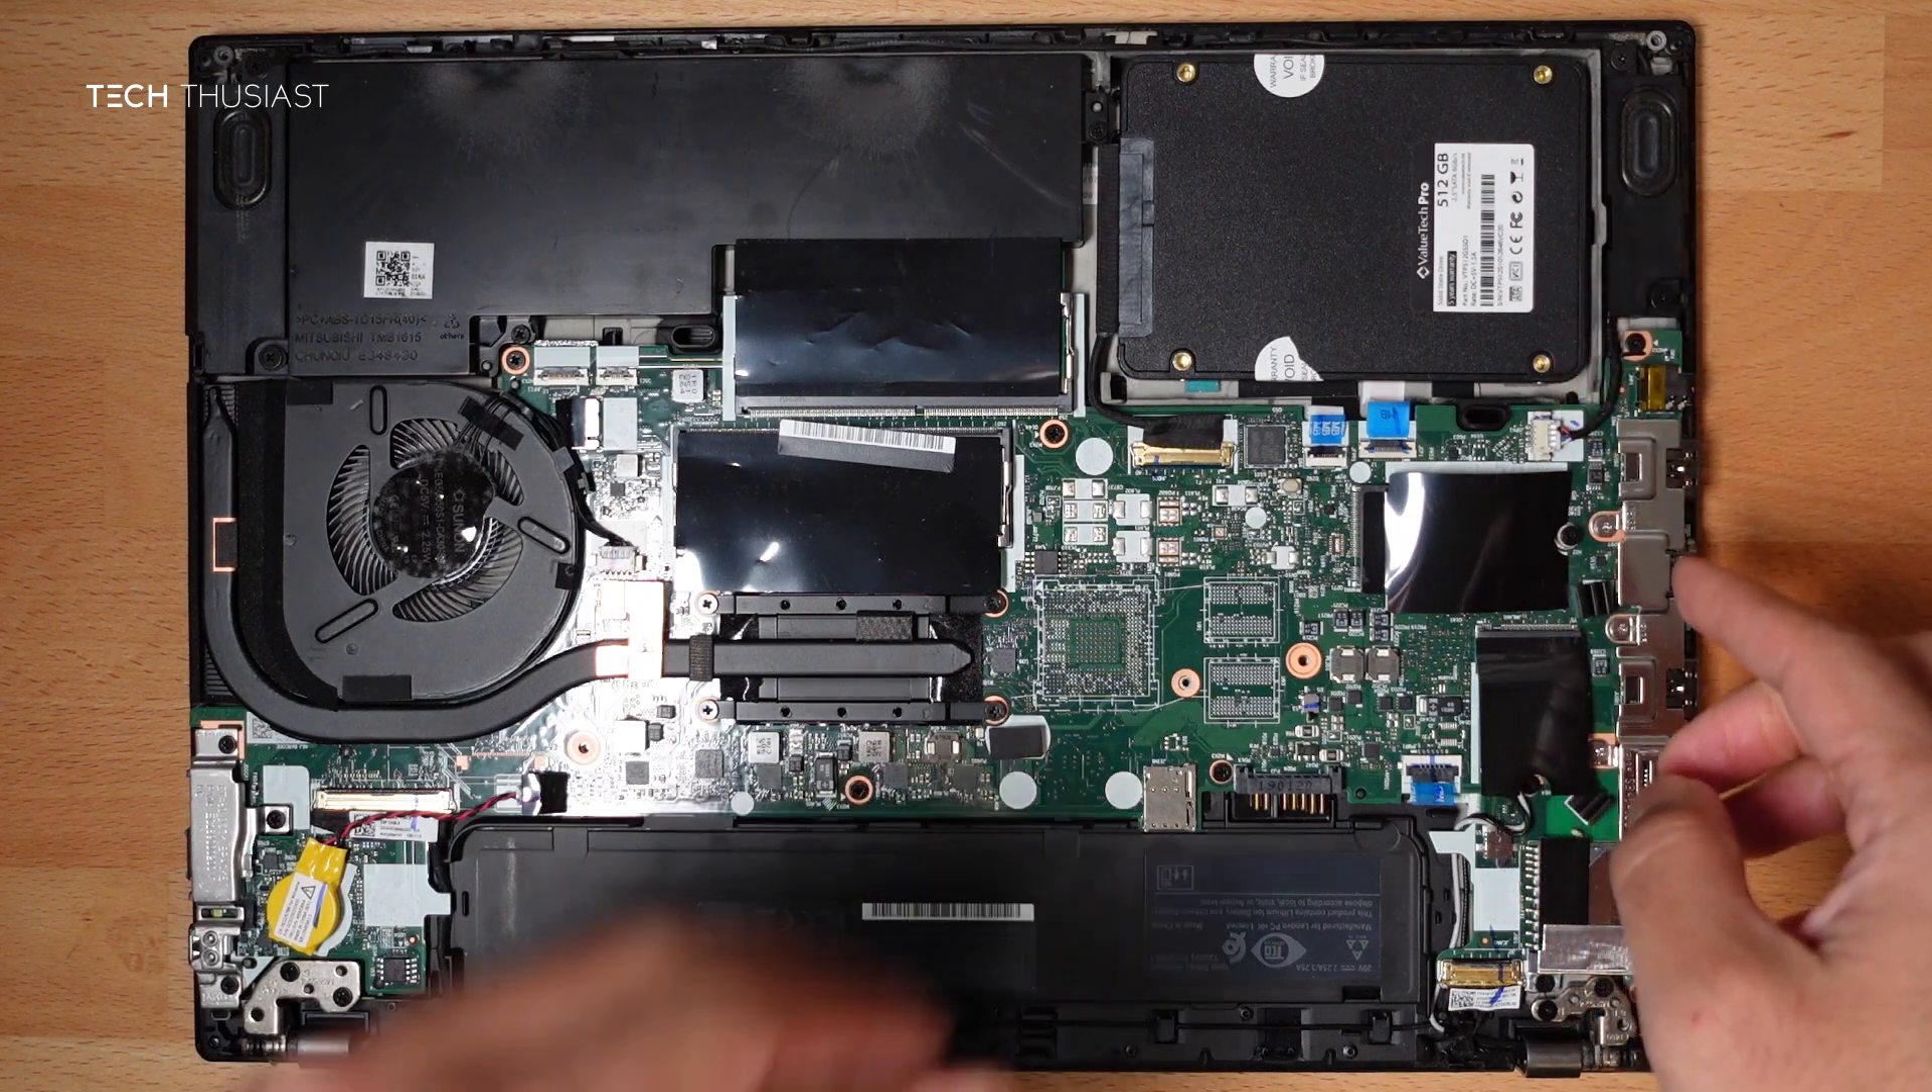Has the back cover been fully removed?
Yes.